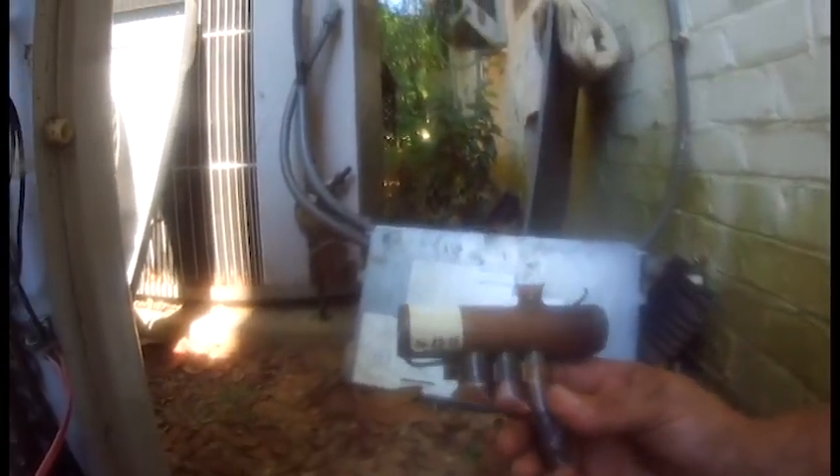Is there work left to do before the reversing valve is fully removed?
No.